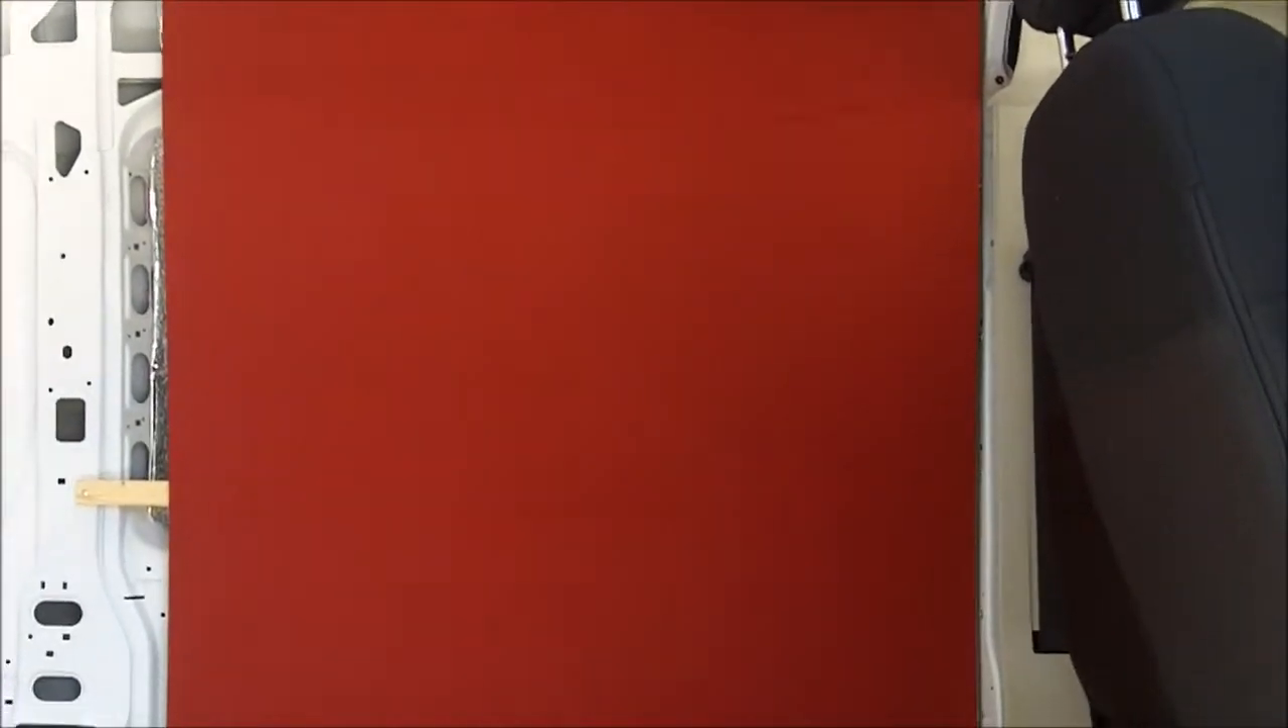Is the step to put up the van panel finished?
Yes.